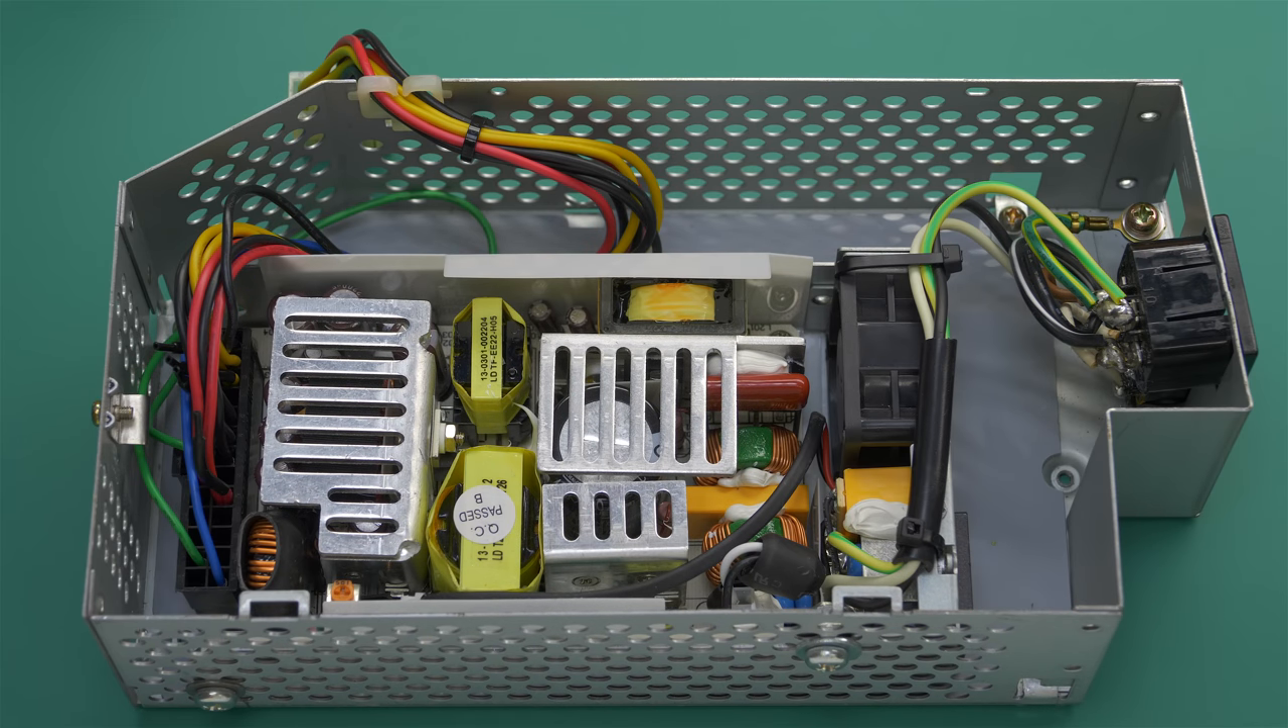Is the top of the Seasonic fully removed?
Yes.